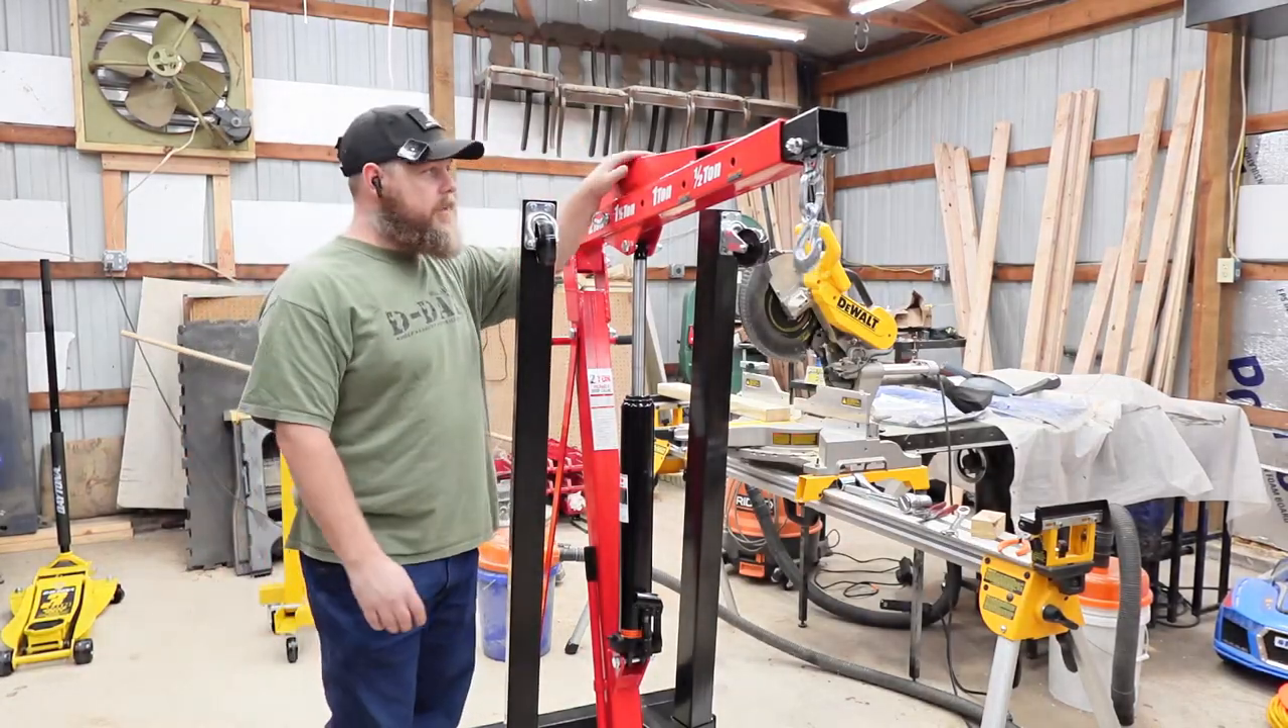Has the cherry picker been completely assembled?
Yes.